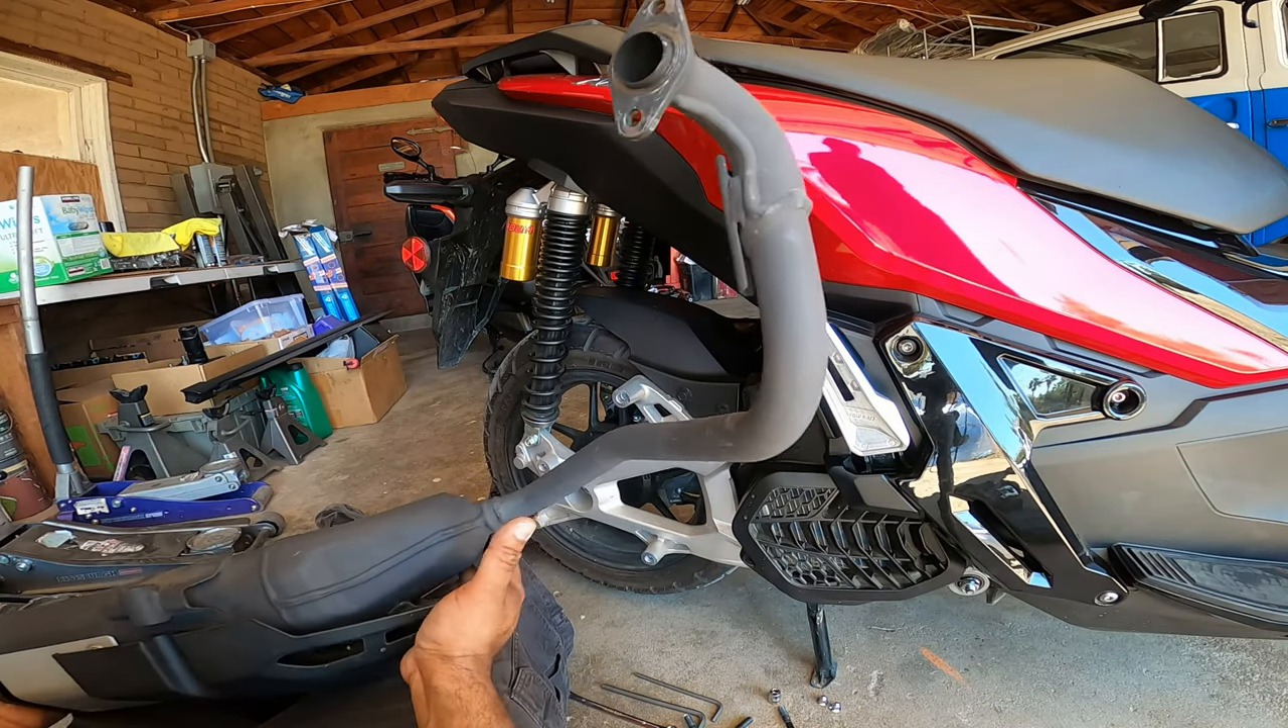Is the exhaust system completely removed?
Yes.